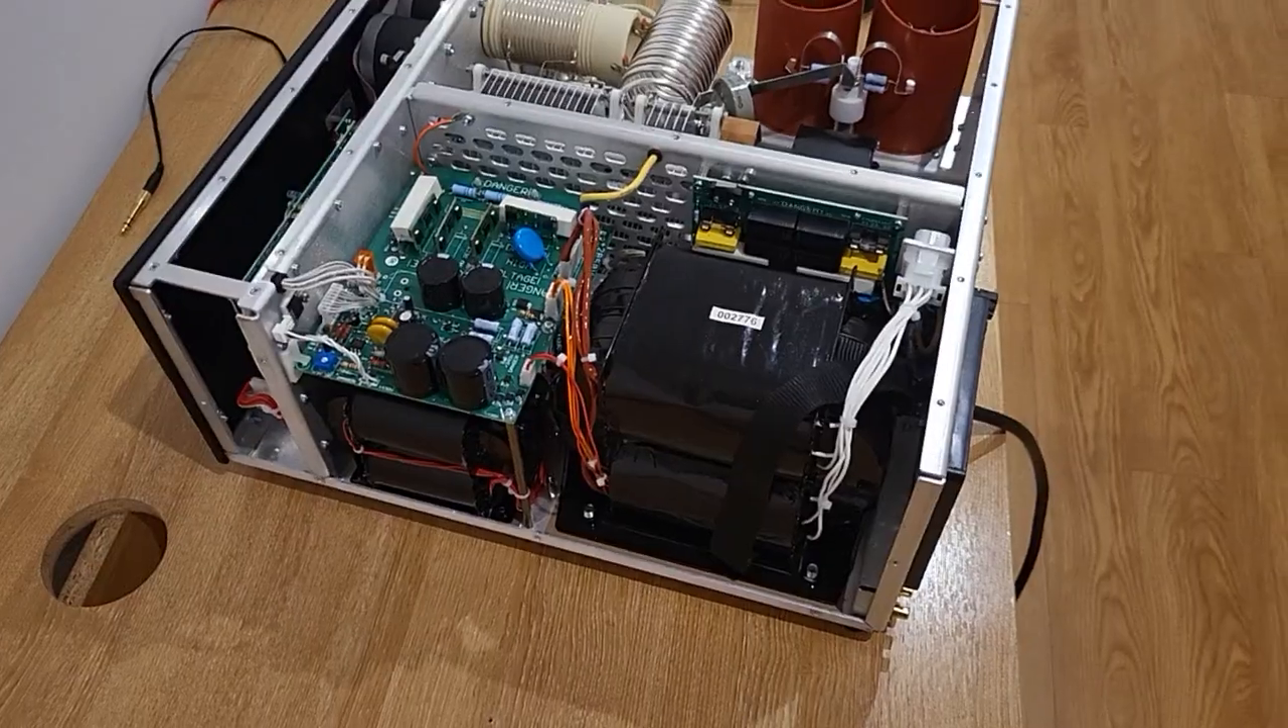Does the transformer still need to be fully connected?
No.